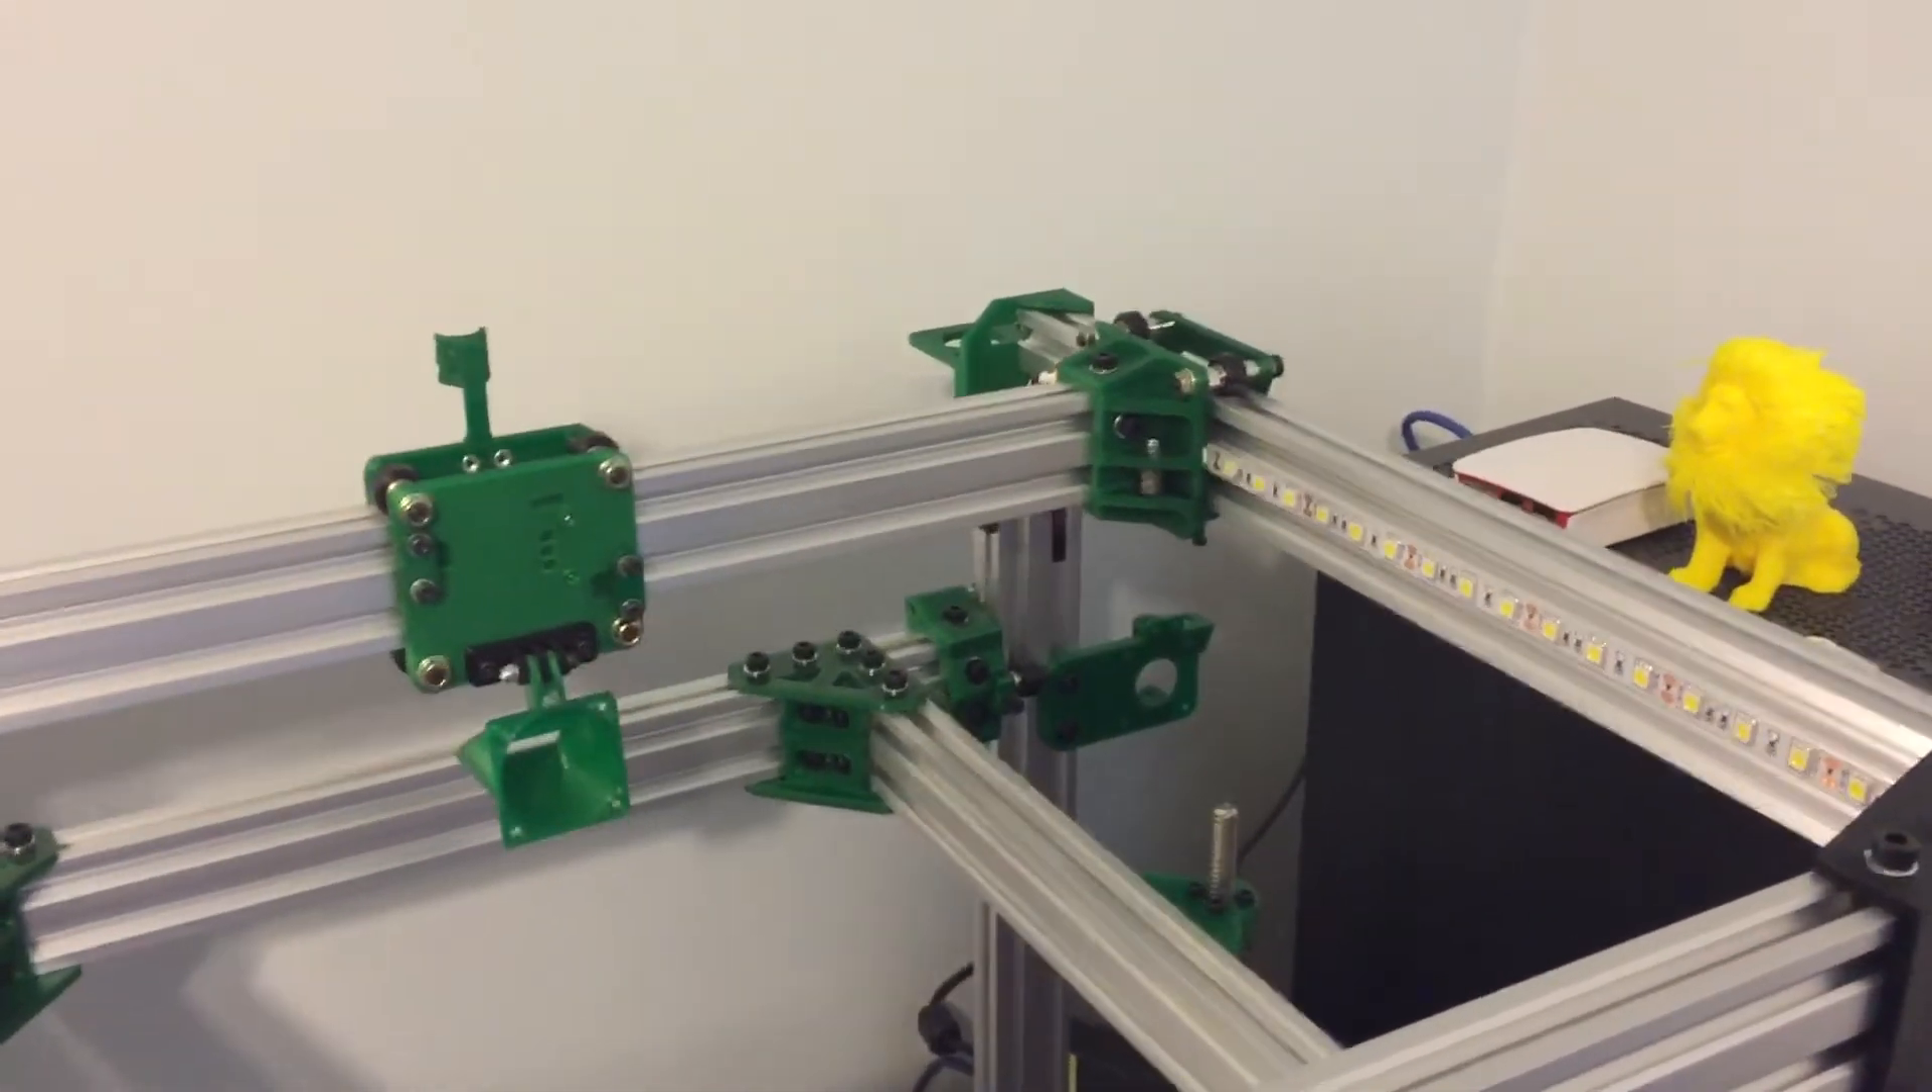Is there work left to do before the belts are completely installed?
Yes.